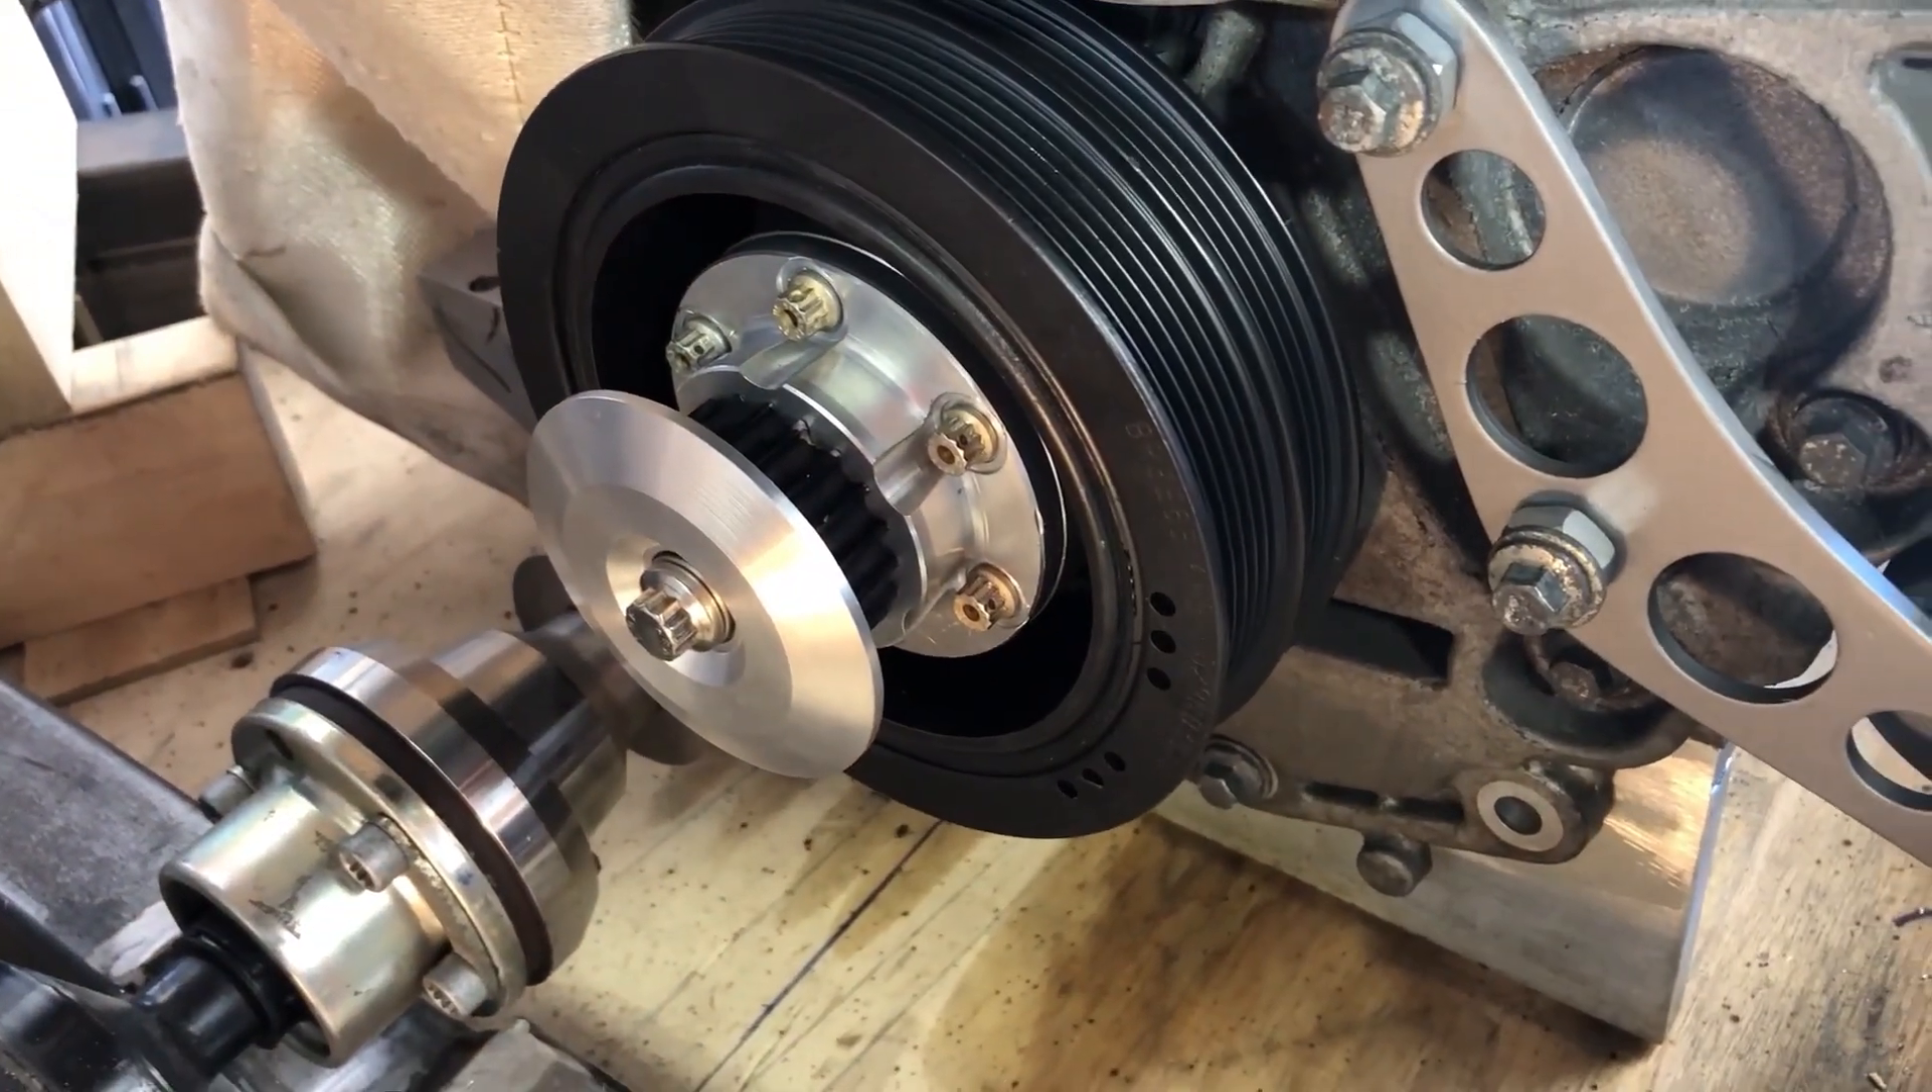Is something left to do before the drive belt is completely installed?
Yes.